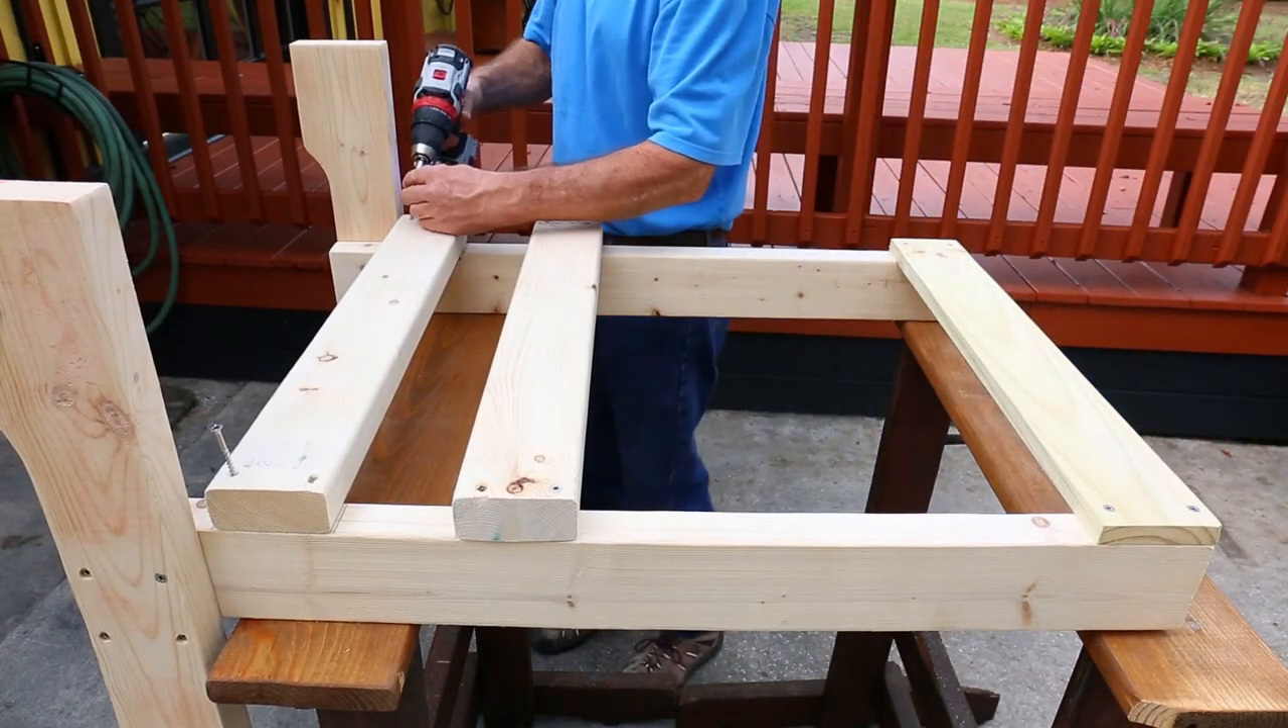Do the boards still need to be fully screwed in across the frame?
Yes.